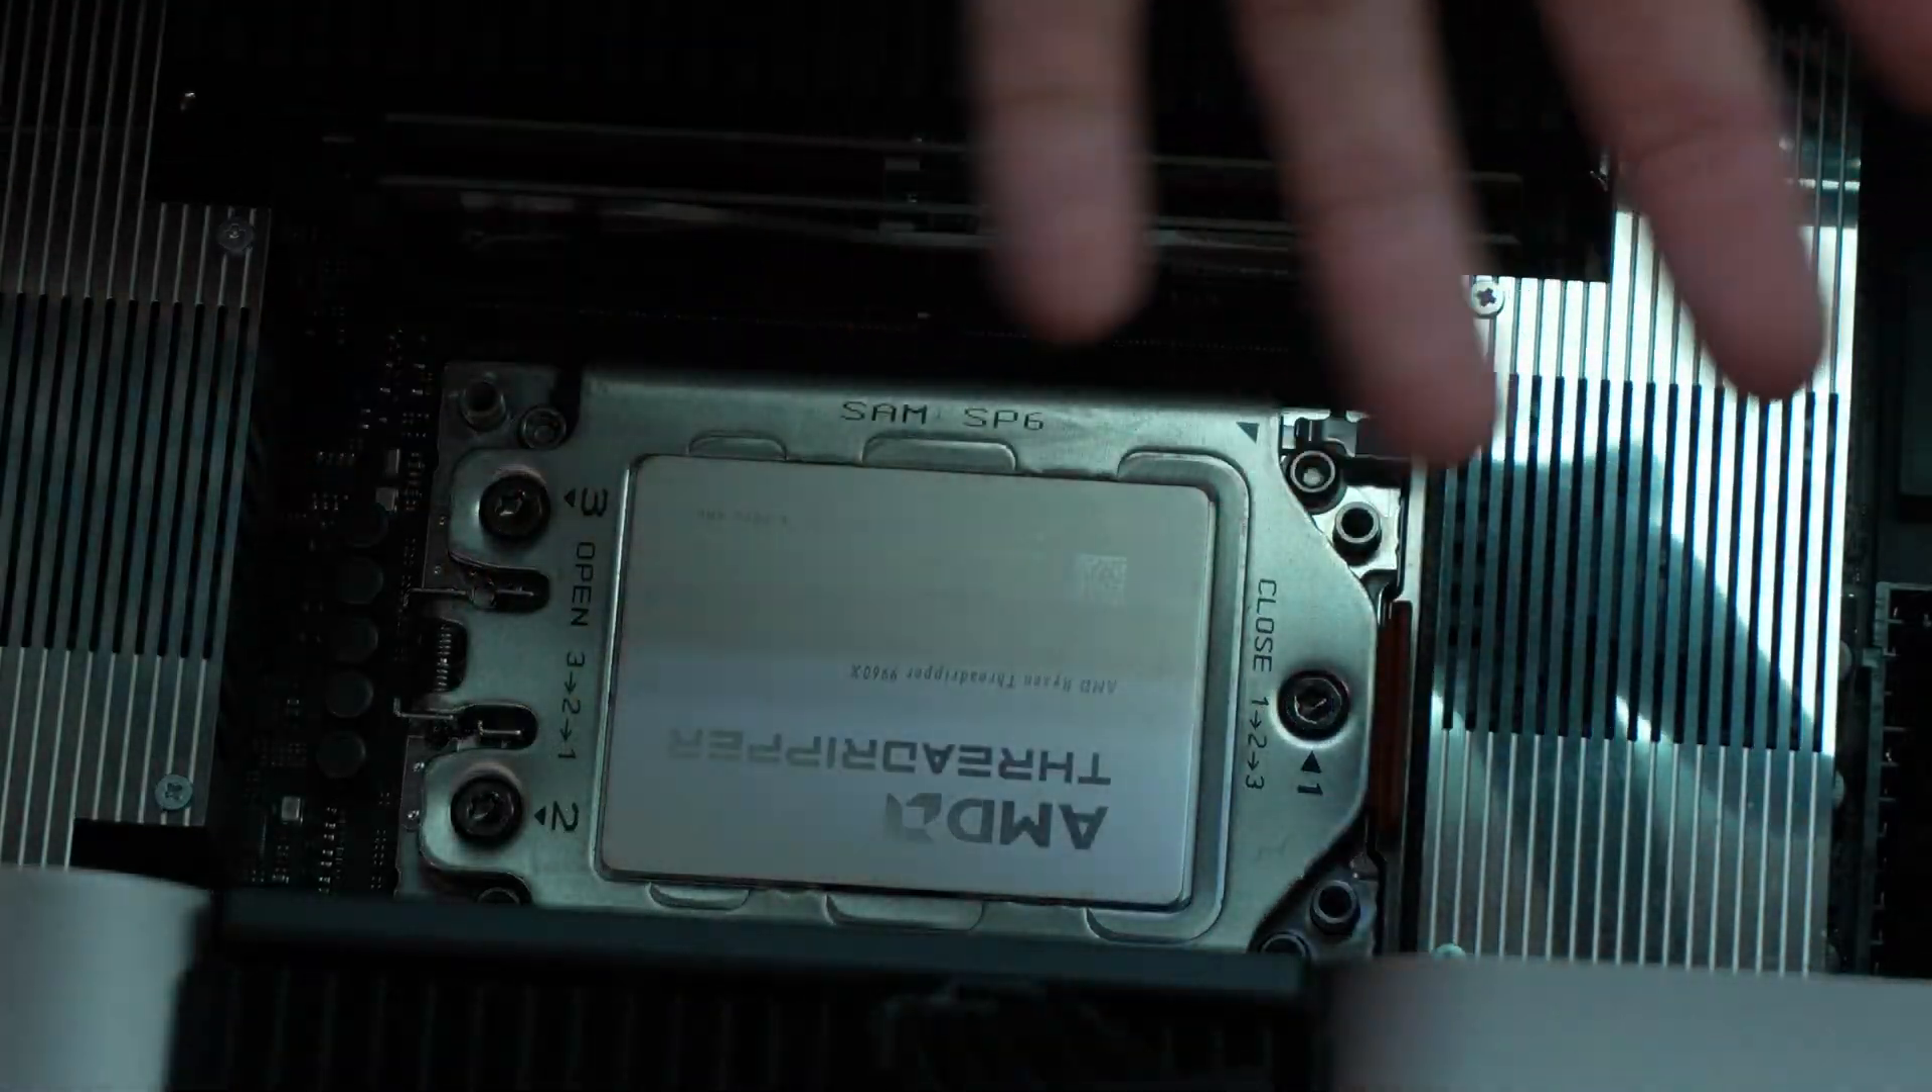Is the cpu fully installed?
Yes.